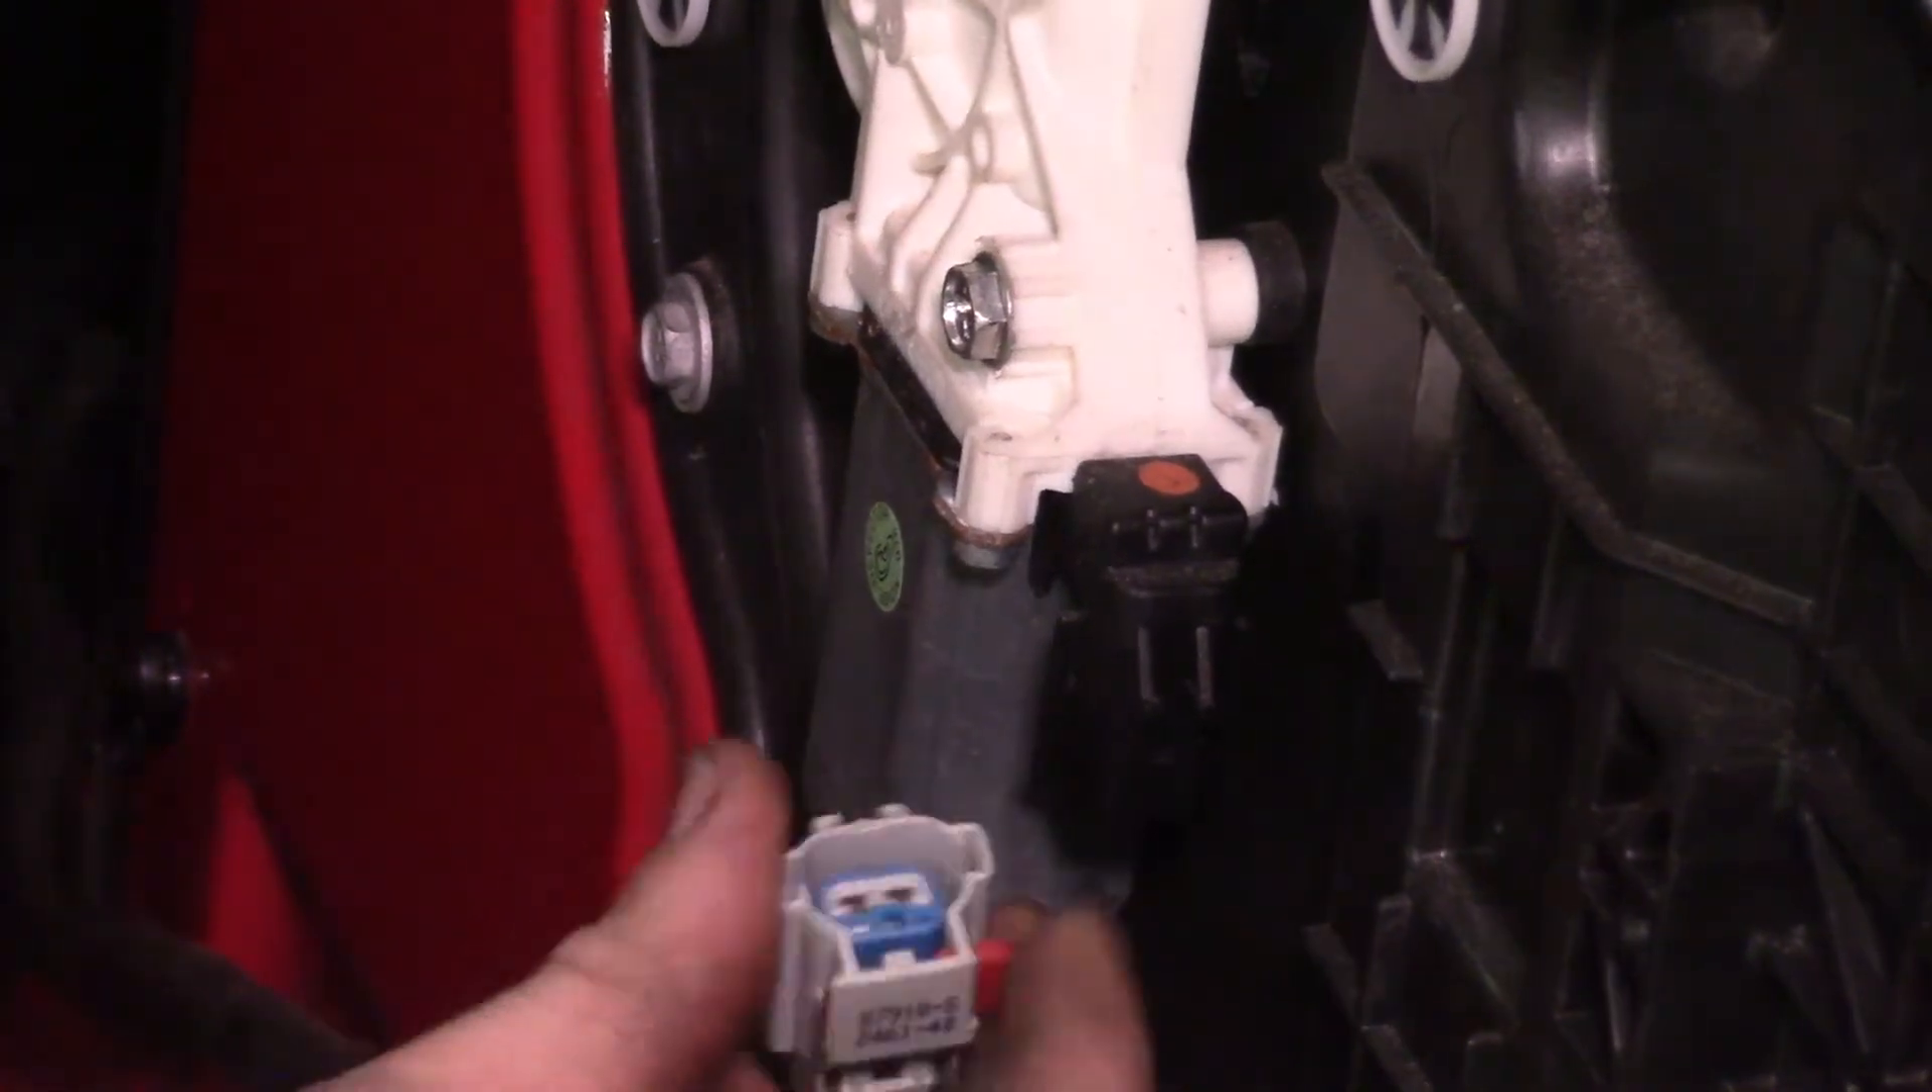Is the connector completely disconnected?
Yes.